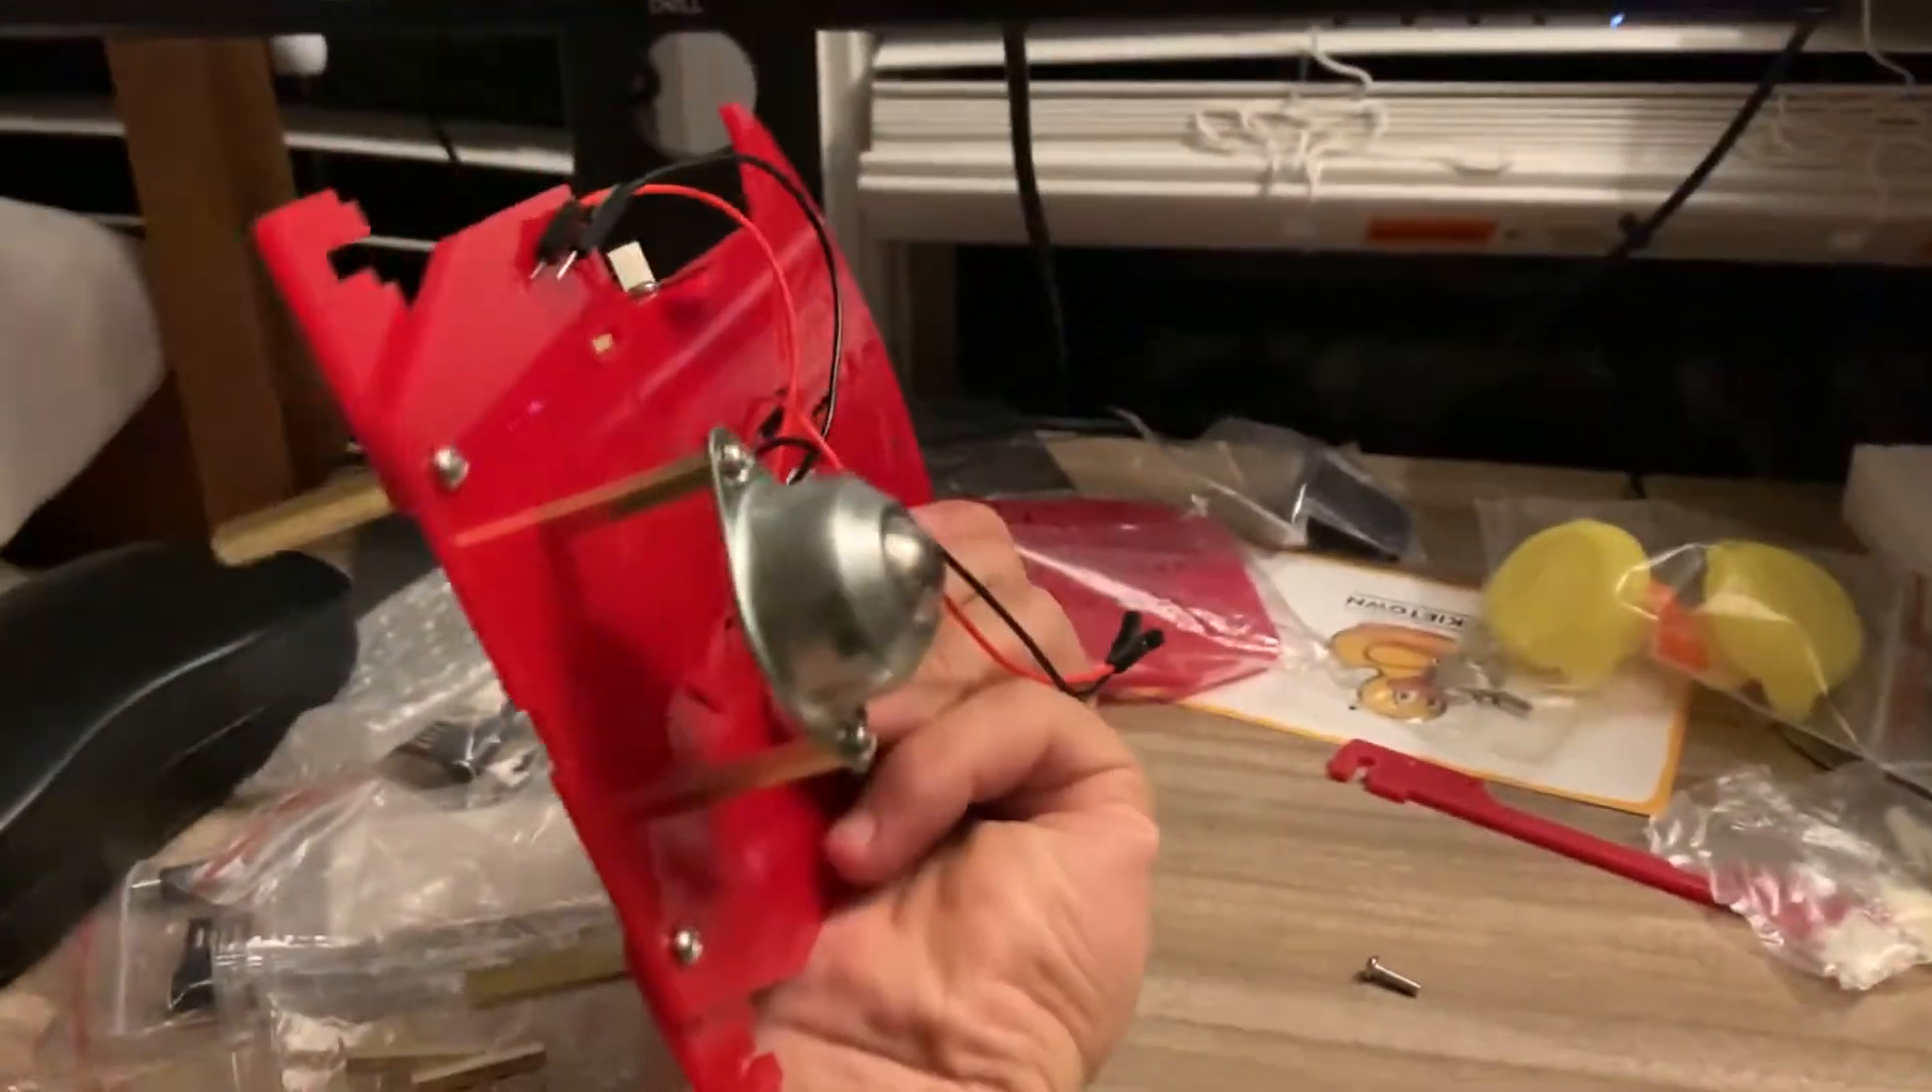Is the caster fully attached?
Yes.